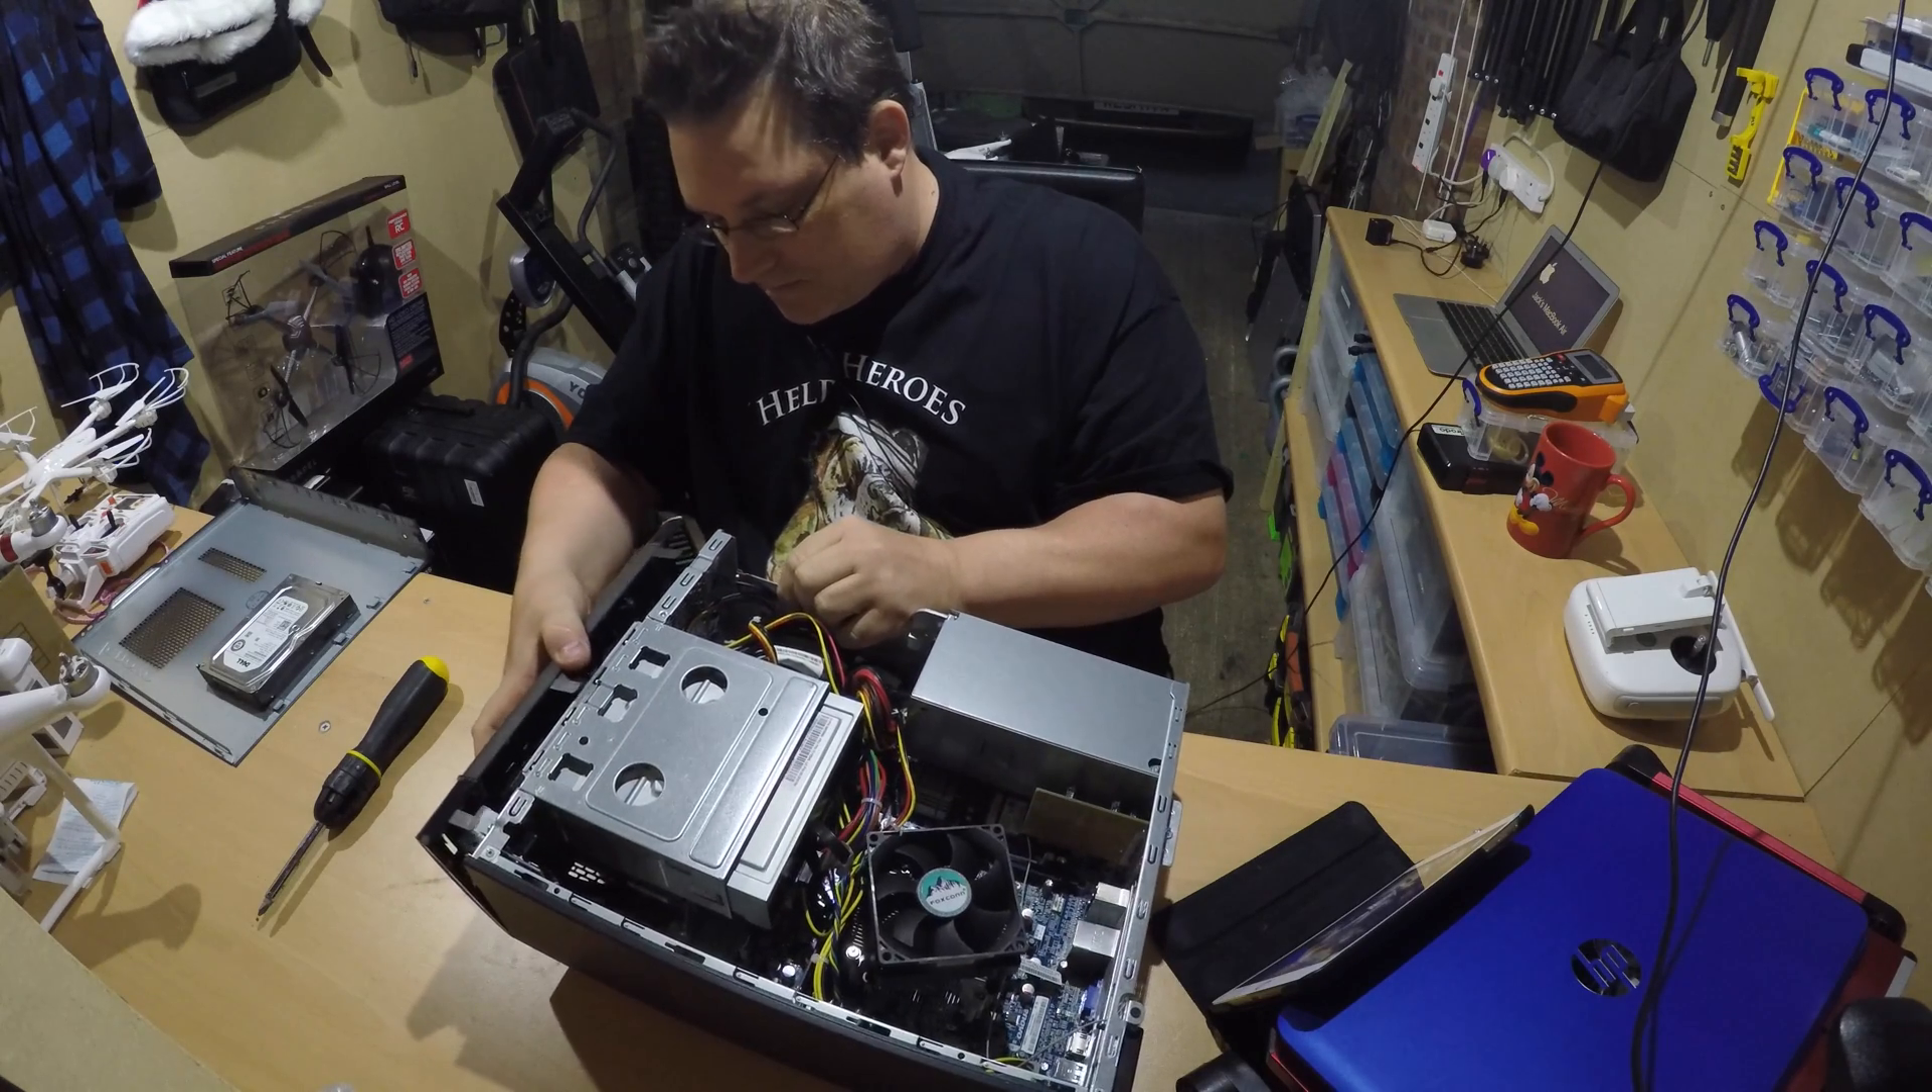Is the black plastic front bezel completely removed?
No.